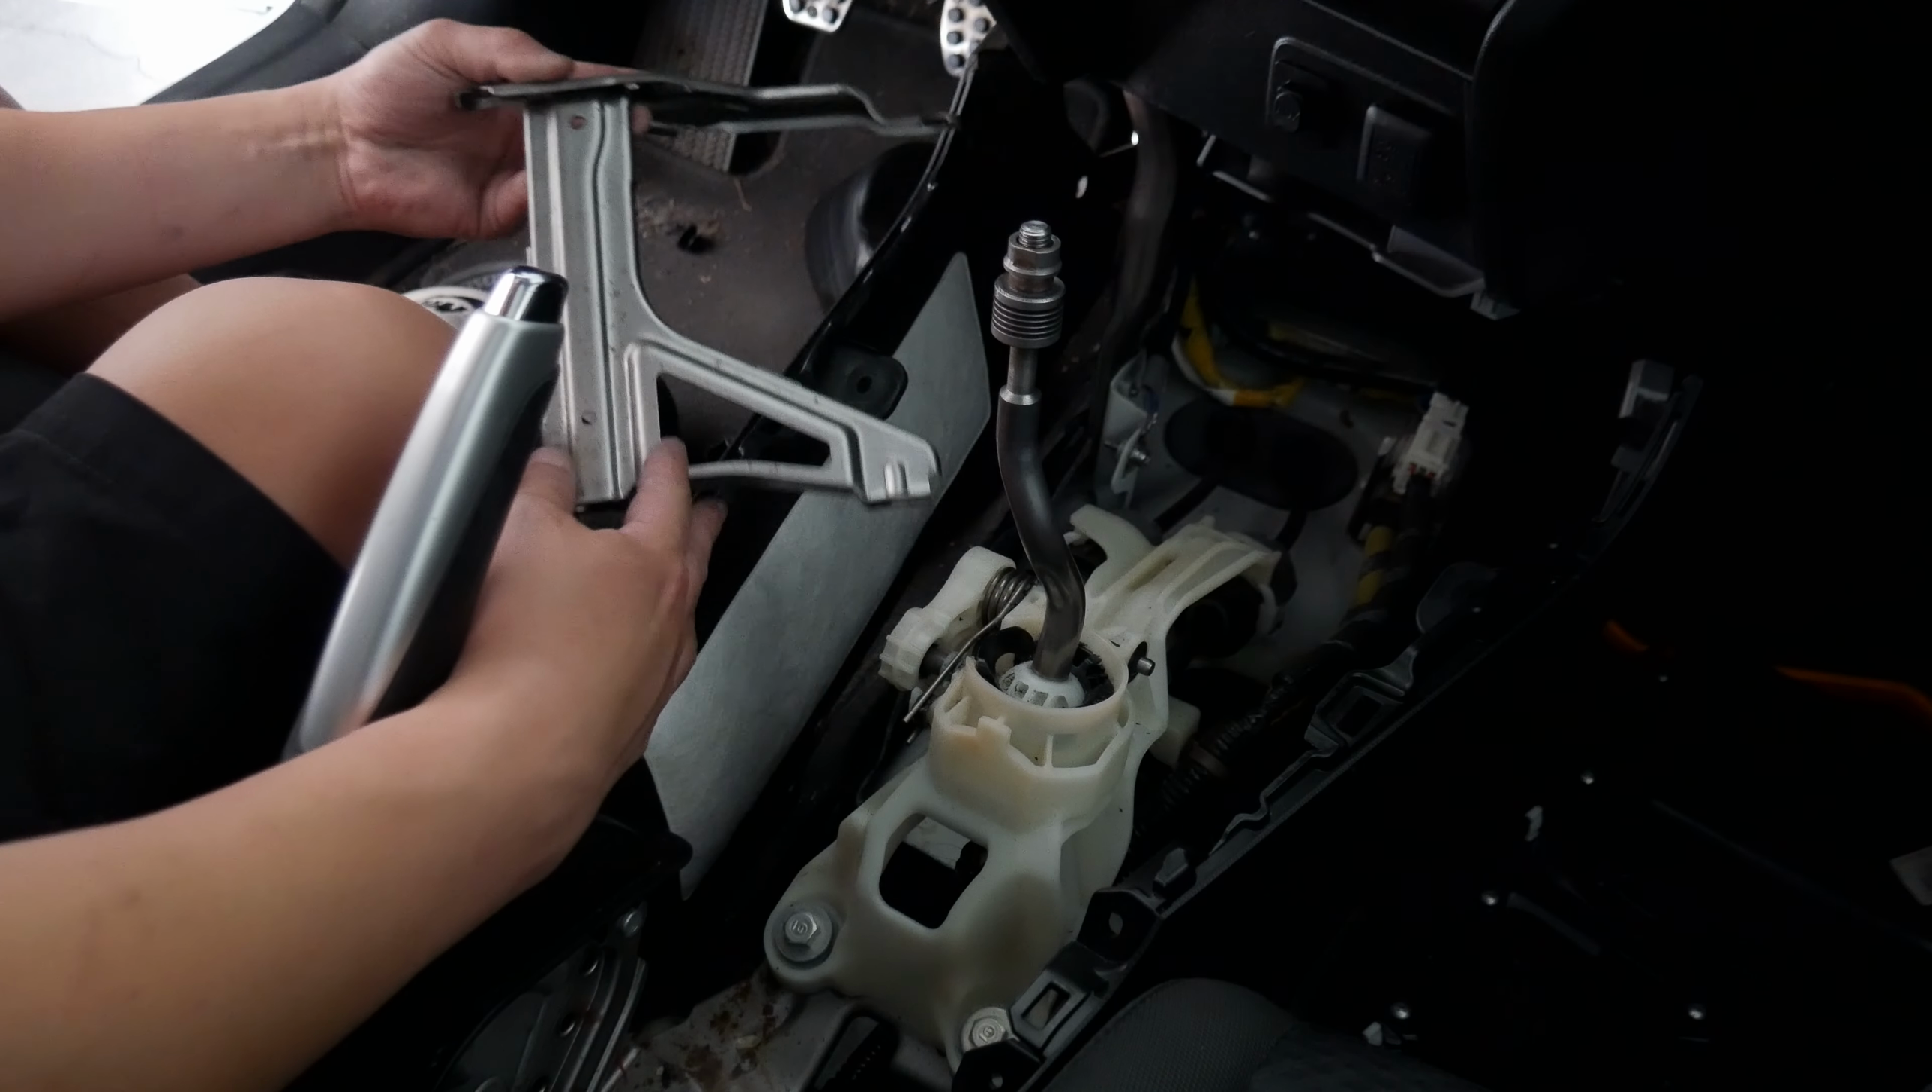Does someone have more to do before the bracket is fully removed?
No.